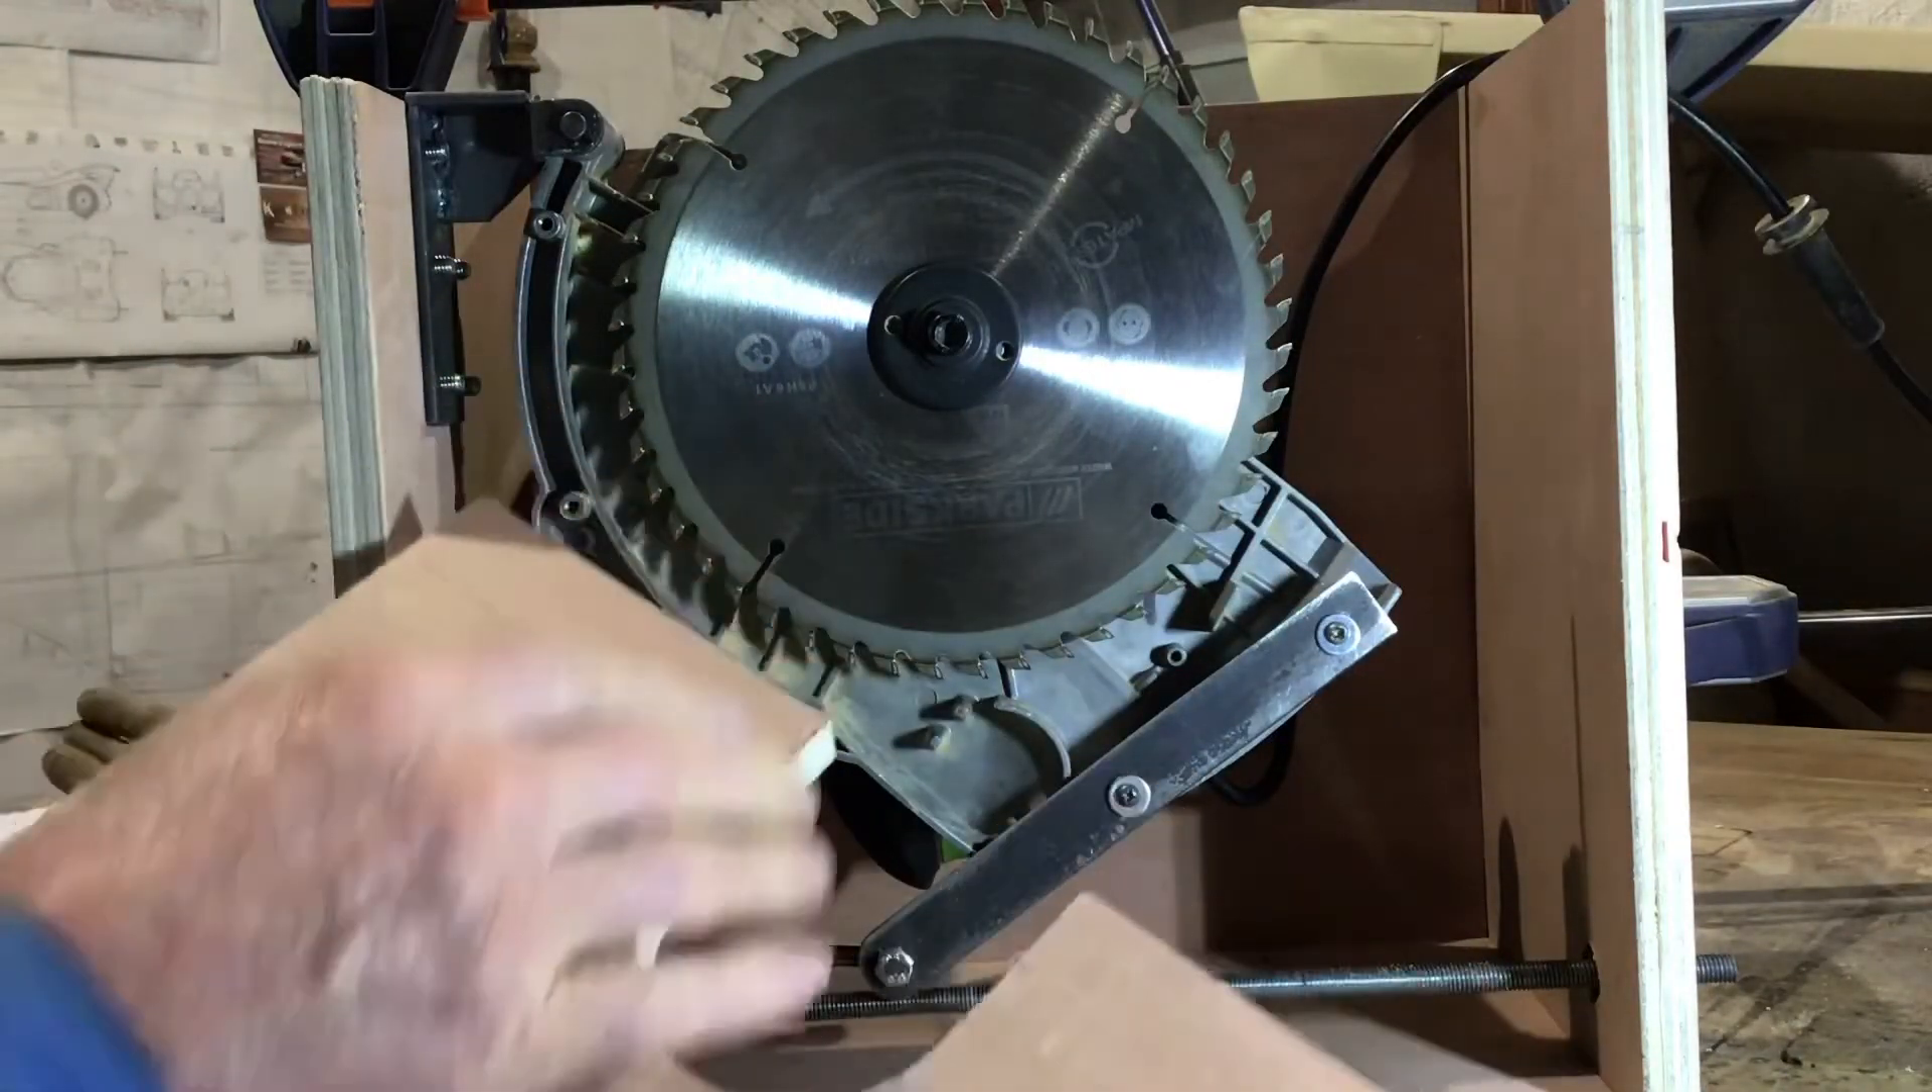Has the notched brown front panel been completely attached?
No.